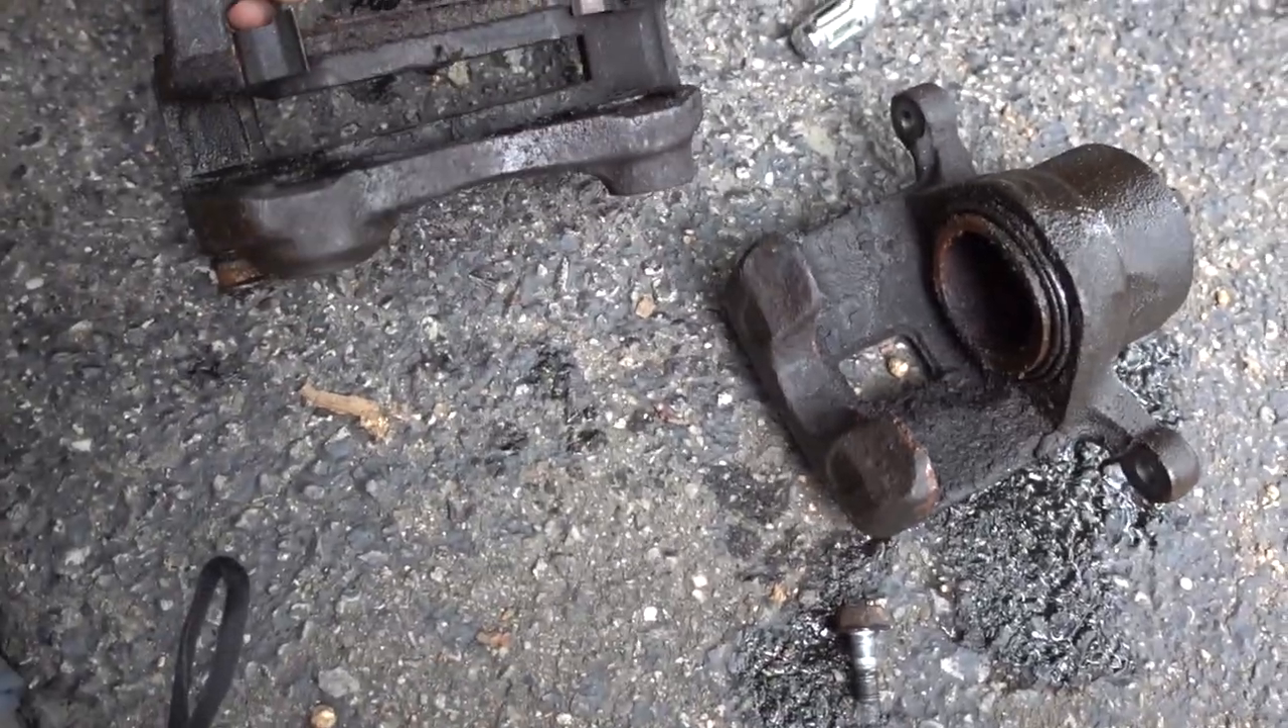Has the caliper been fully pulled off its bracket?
Yes.